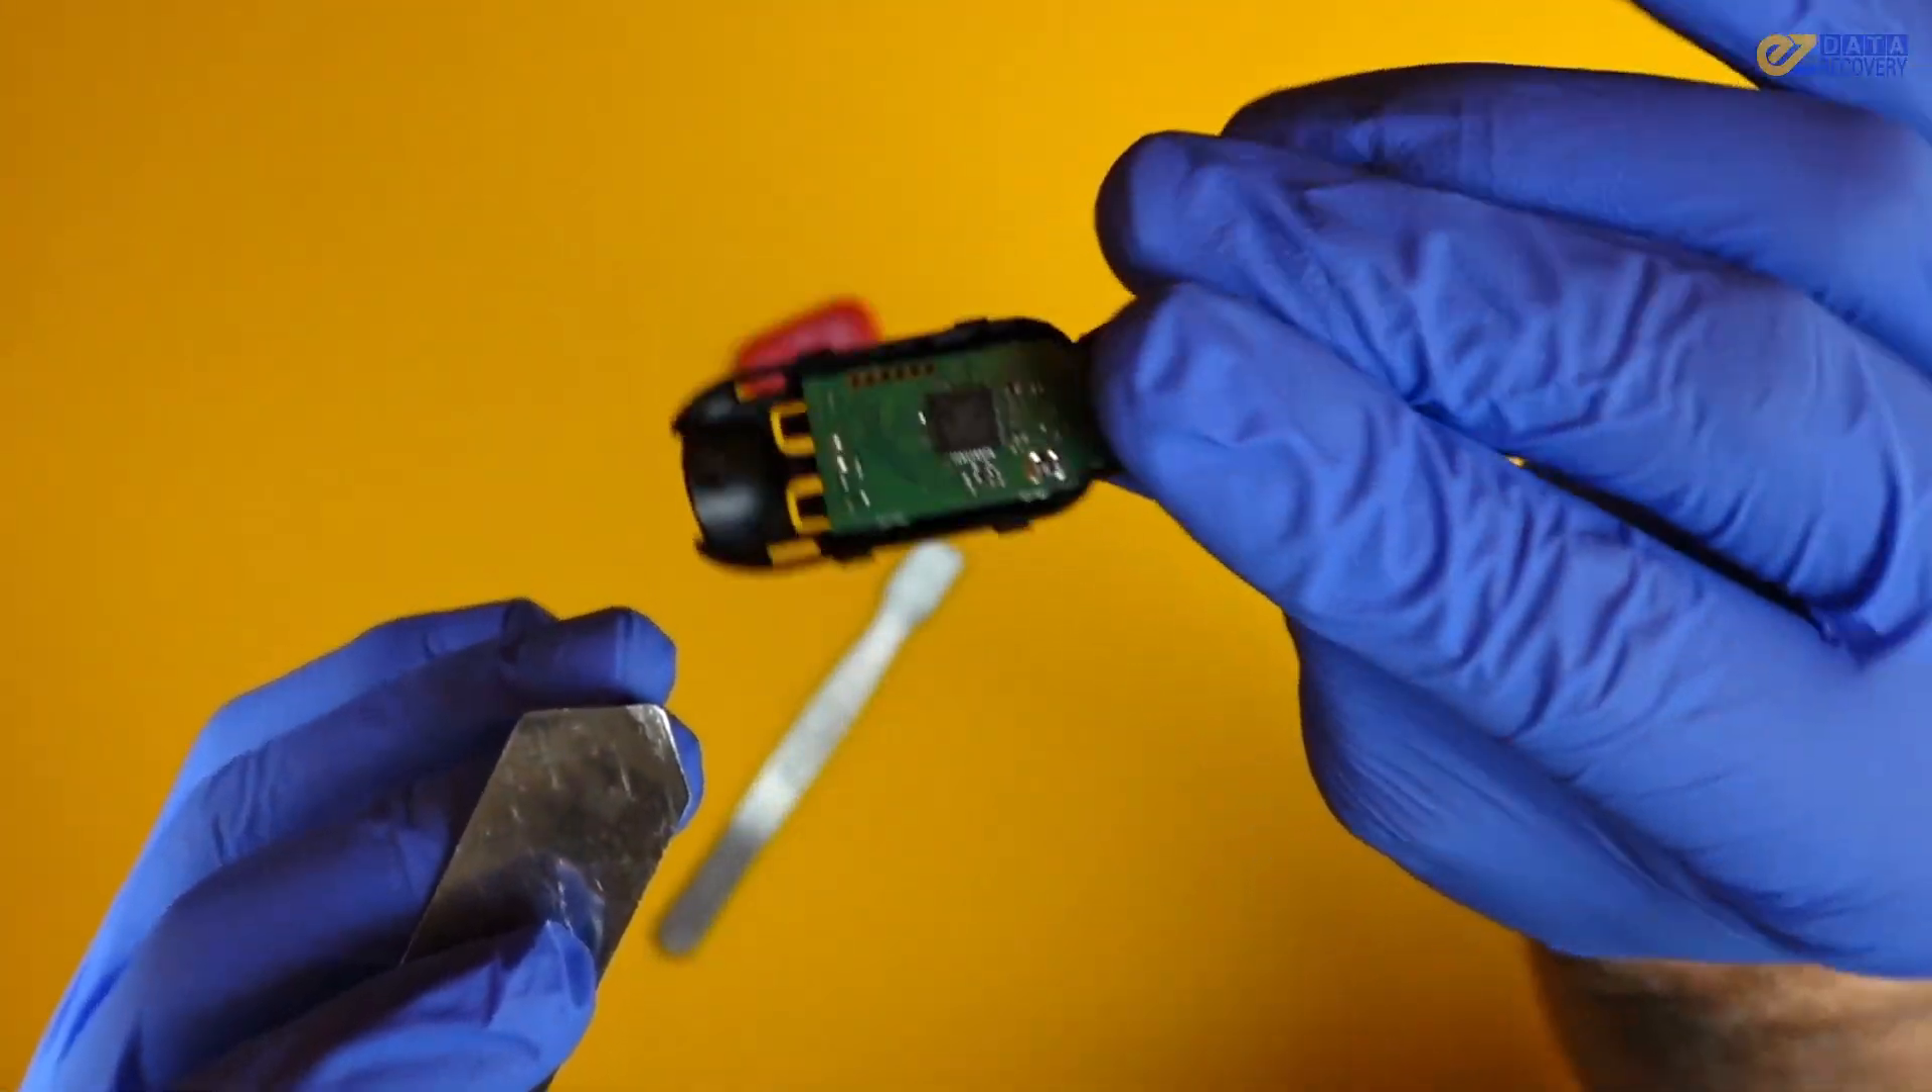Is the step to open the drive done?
Yes.